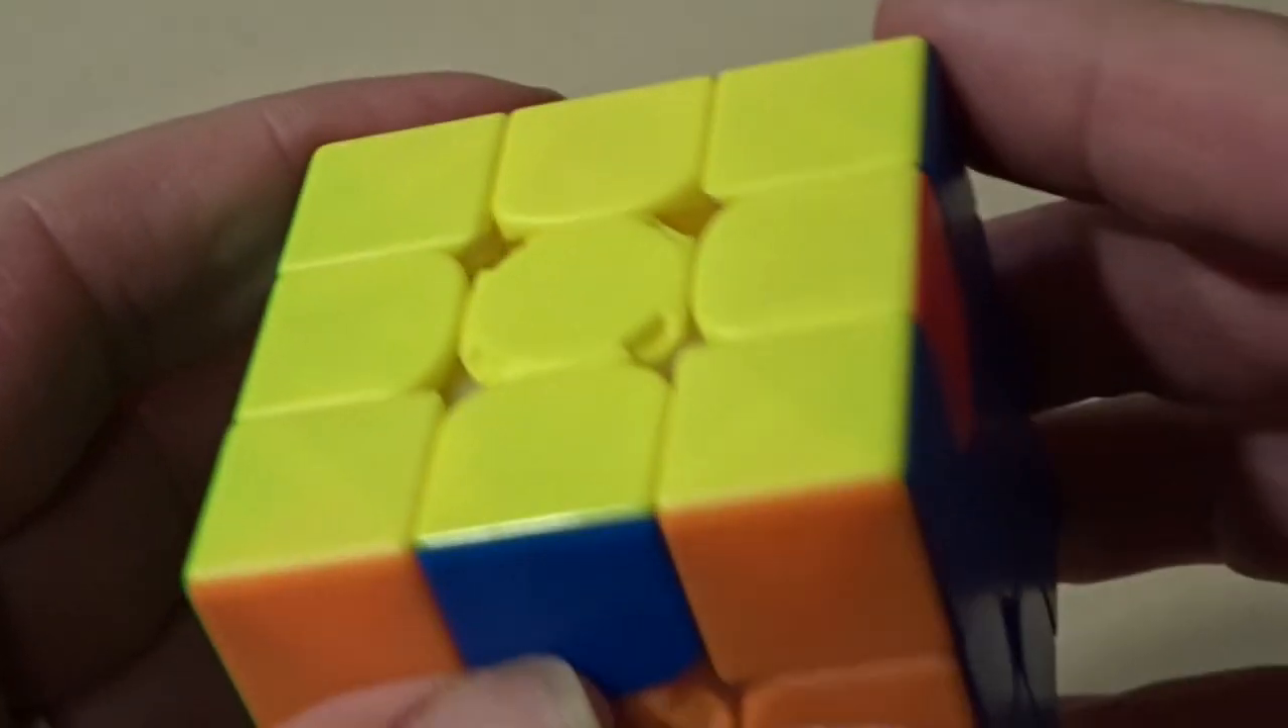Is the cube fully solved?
No.